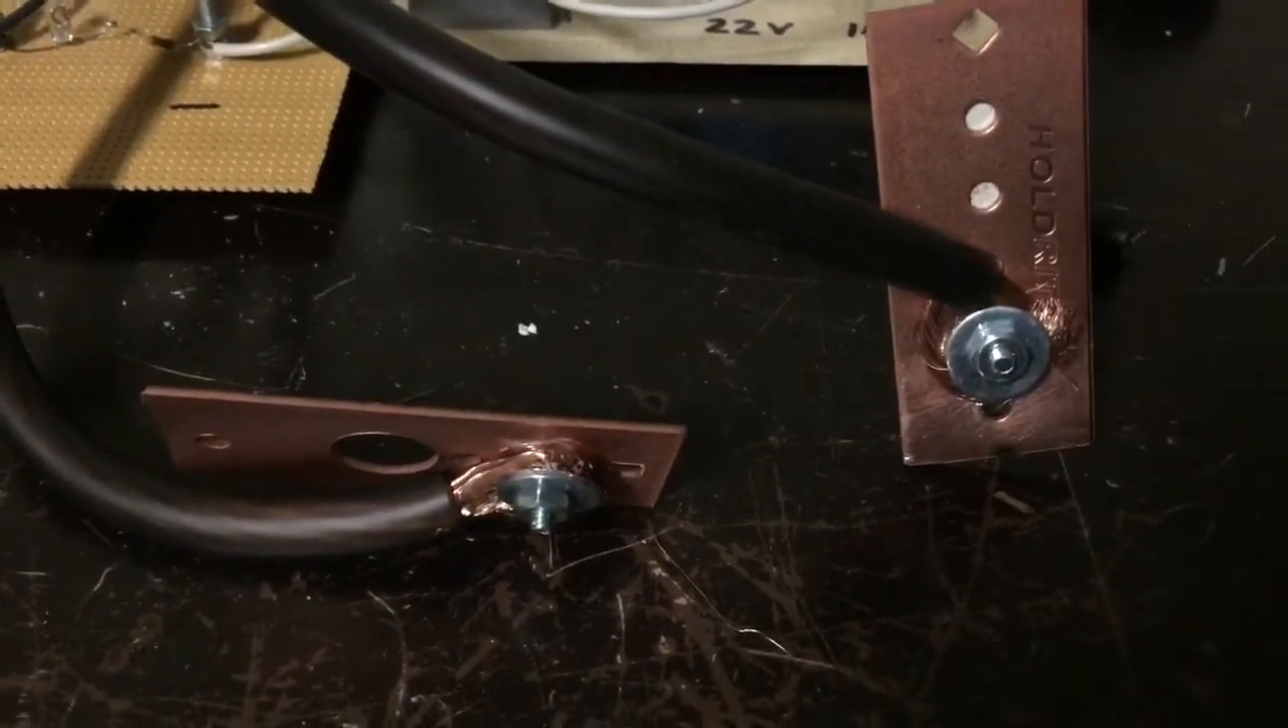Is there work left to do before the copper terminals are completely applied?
No.